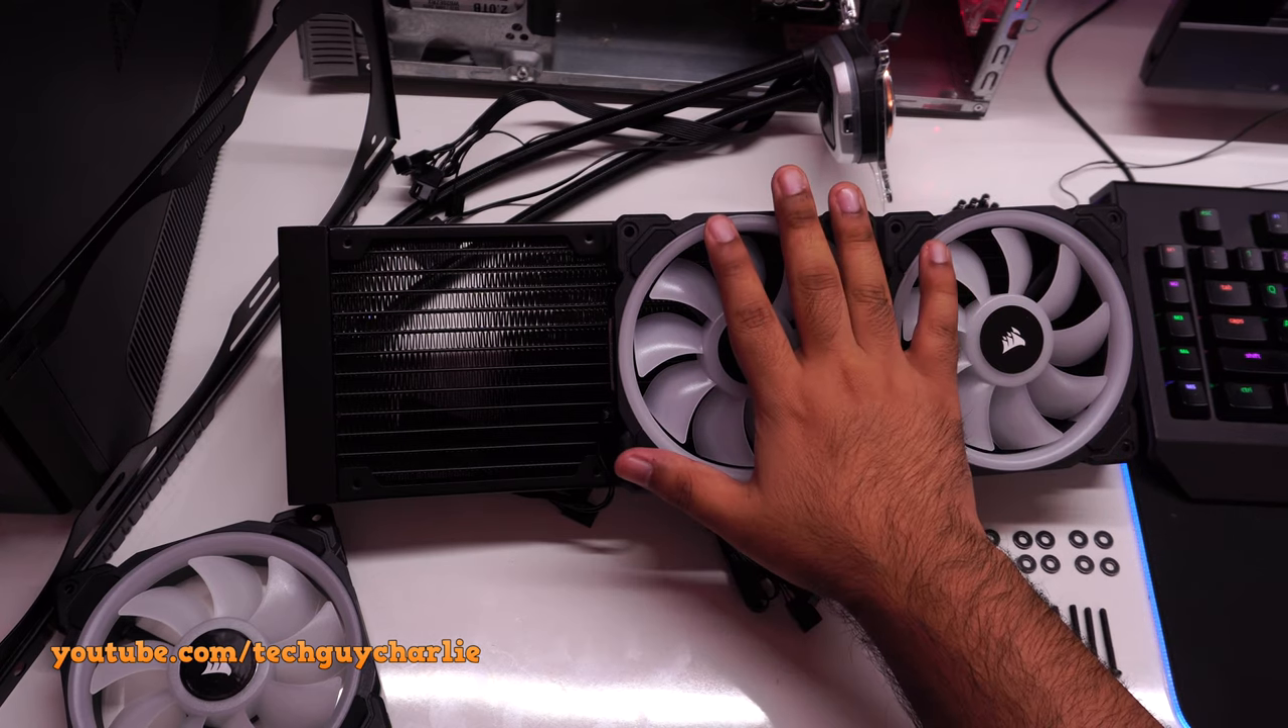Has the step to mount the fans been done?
No.